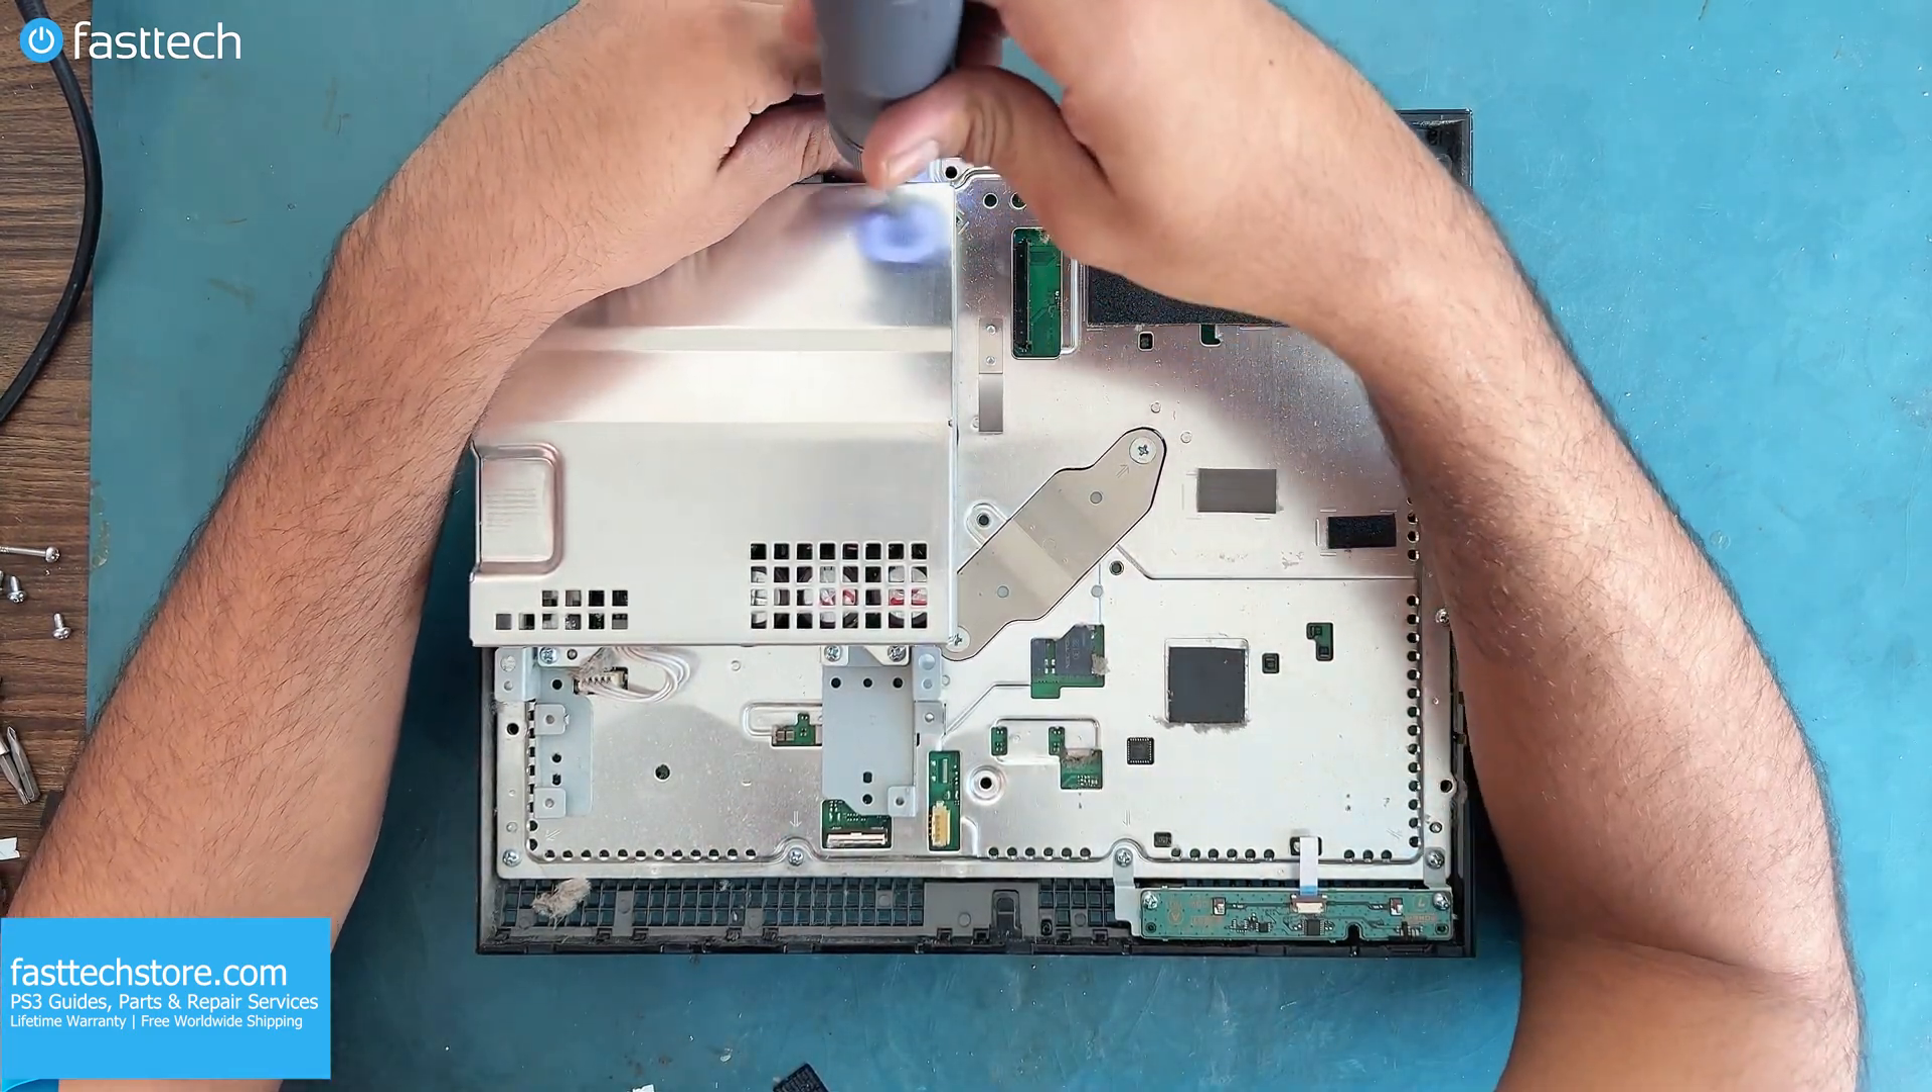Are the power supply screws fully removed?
No.